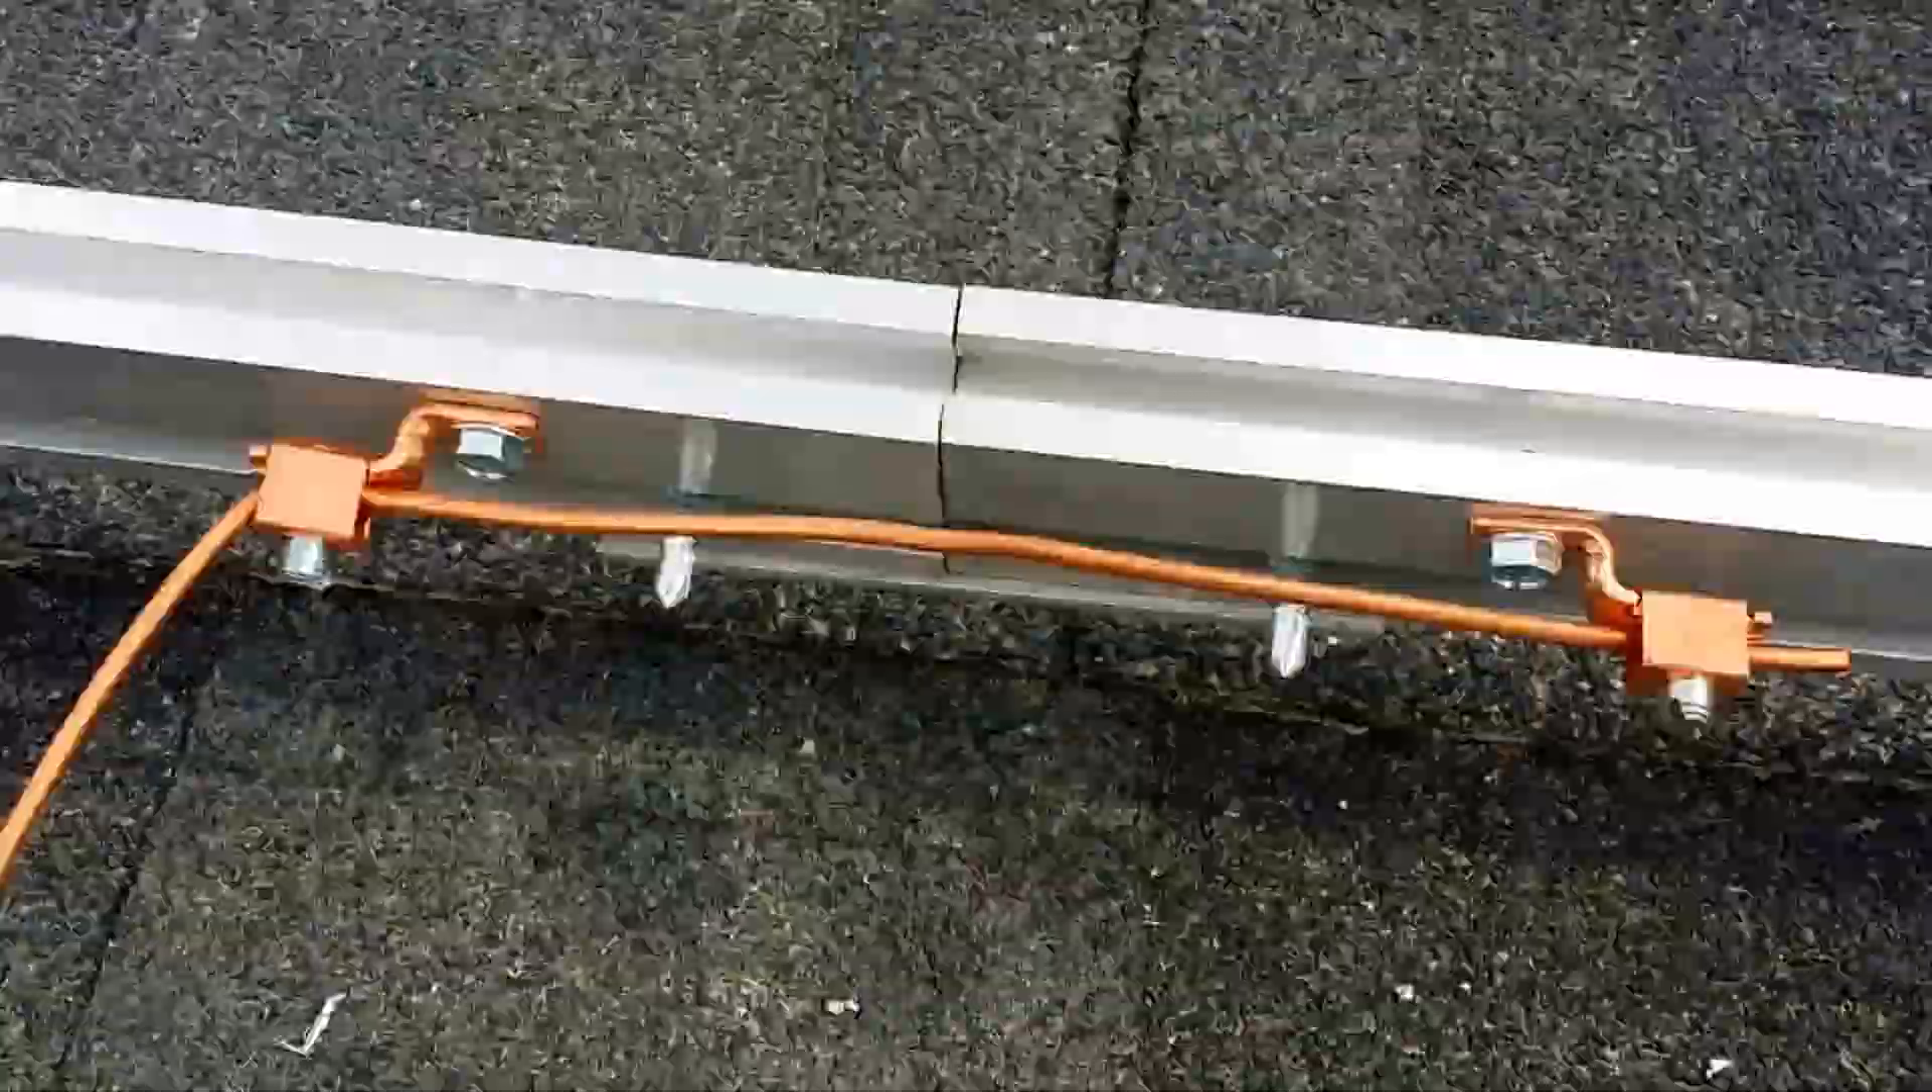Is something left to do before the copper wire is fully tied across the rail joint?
No.